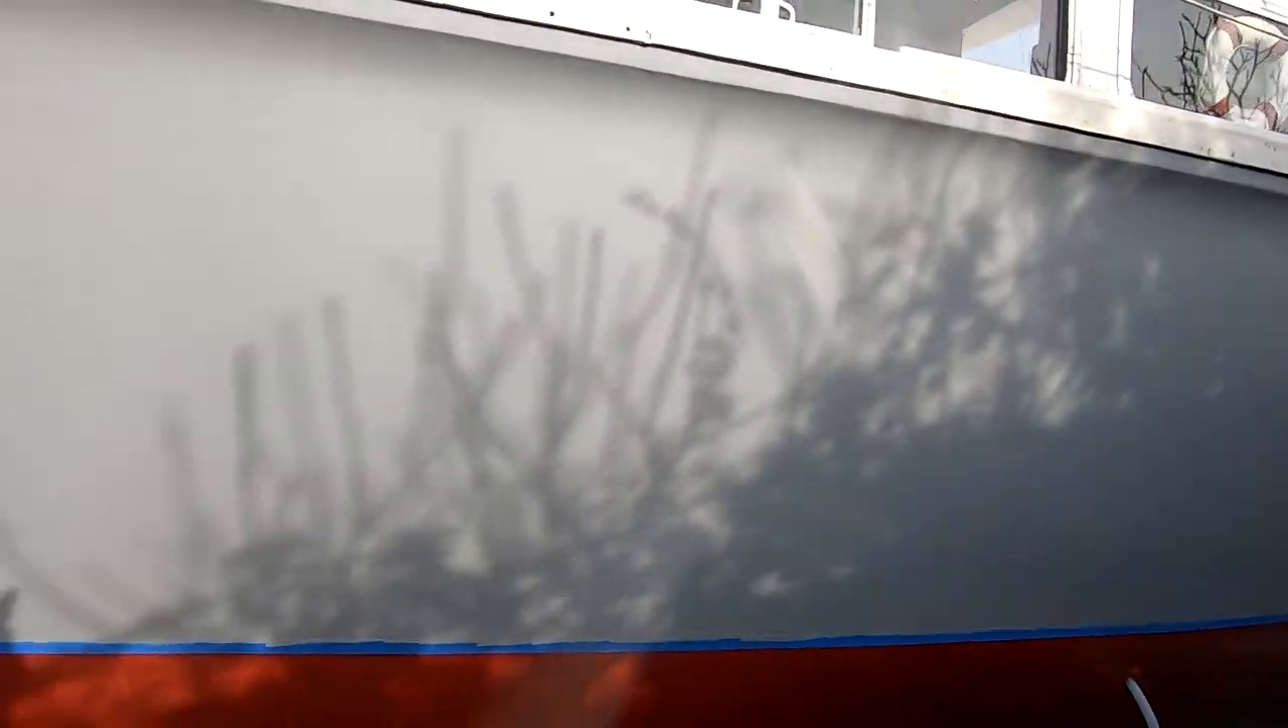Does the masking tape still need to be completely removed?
Yes.